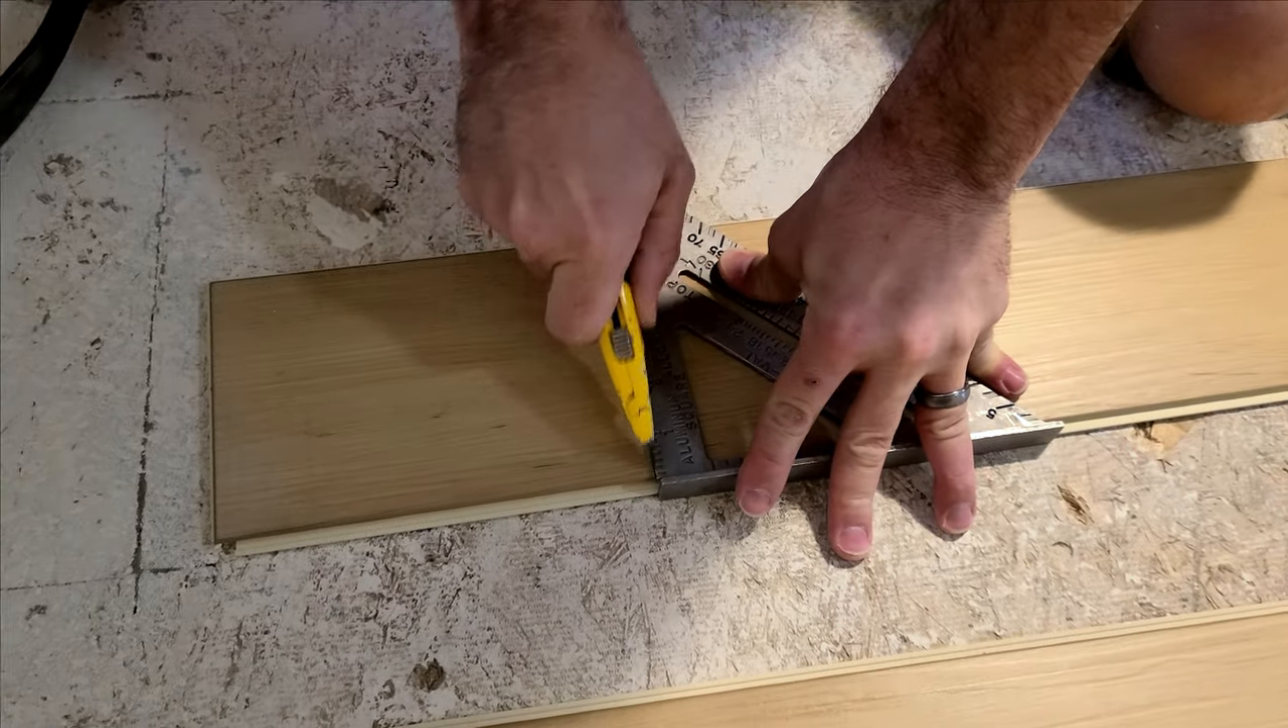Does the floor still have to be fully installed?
Yes.